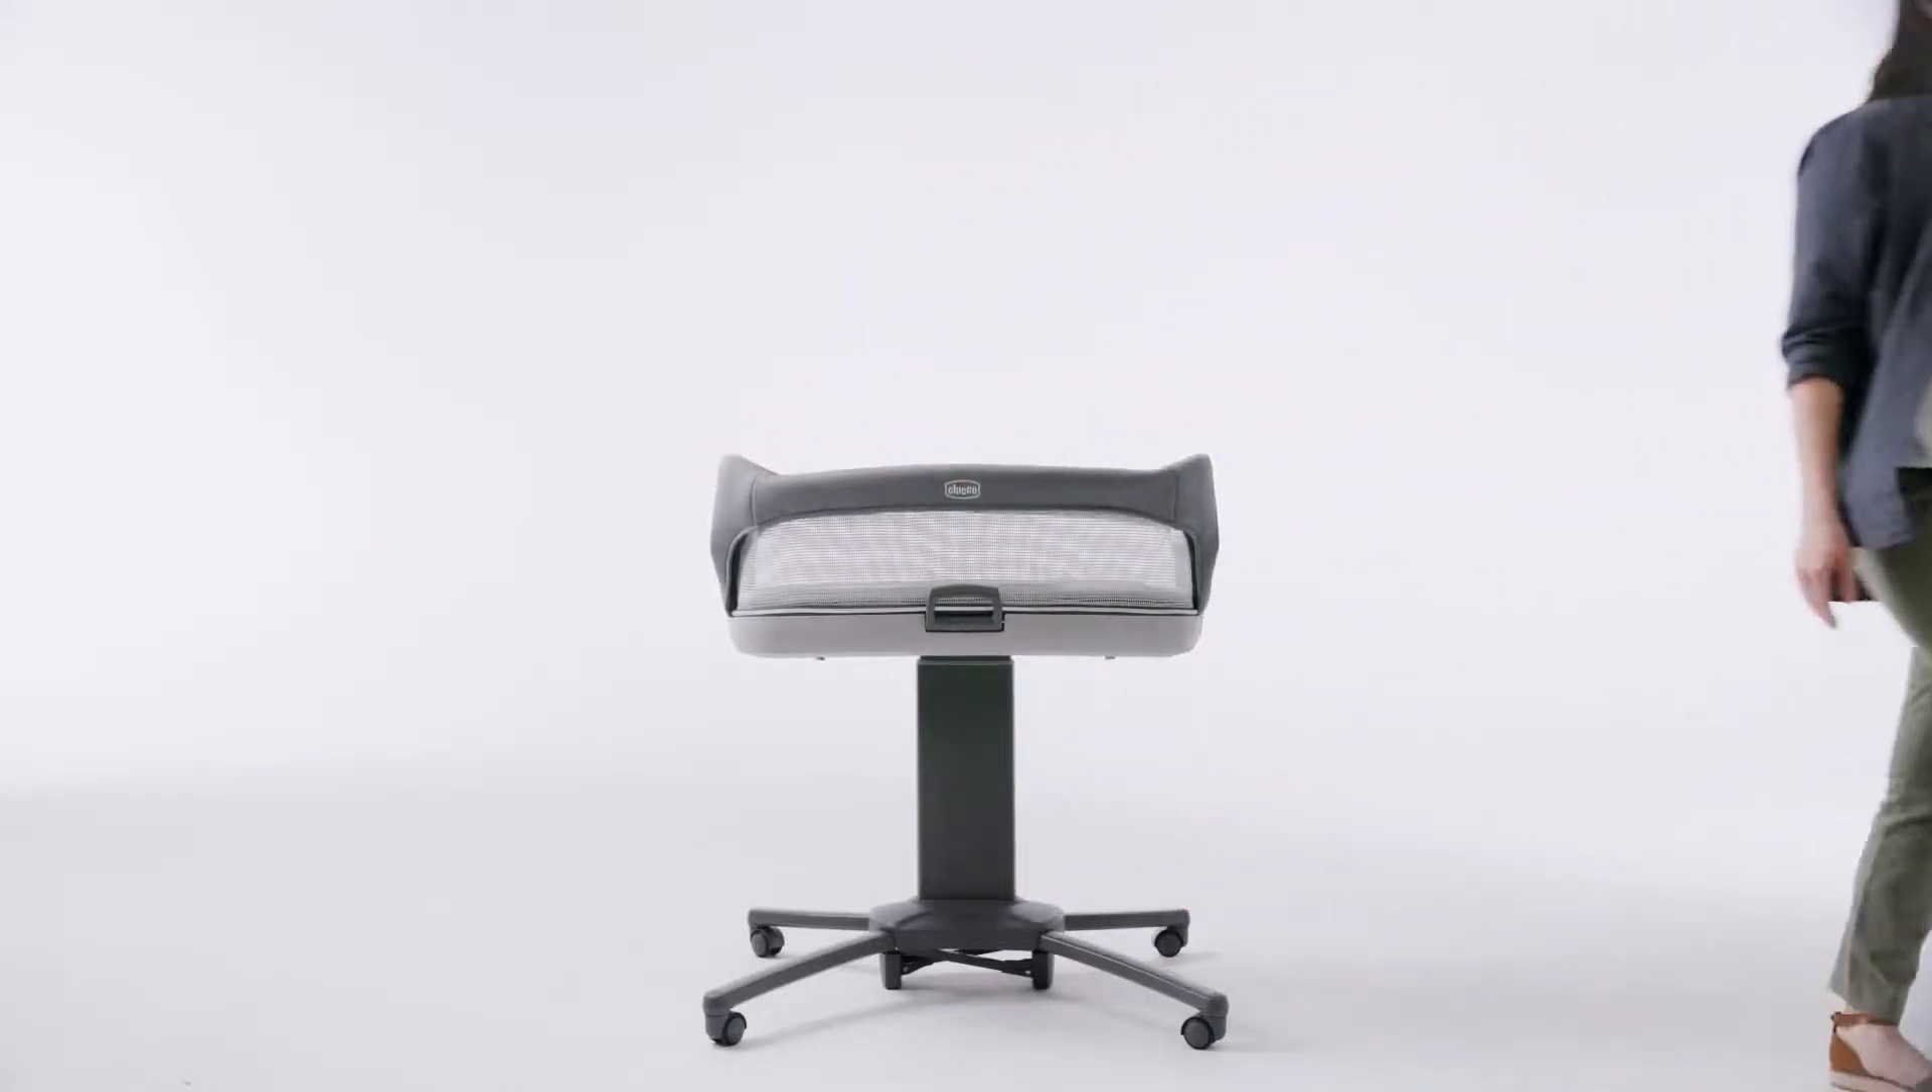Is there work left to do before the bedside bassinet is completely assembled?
No.